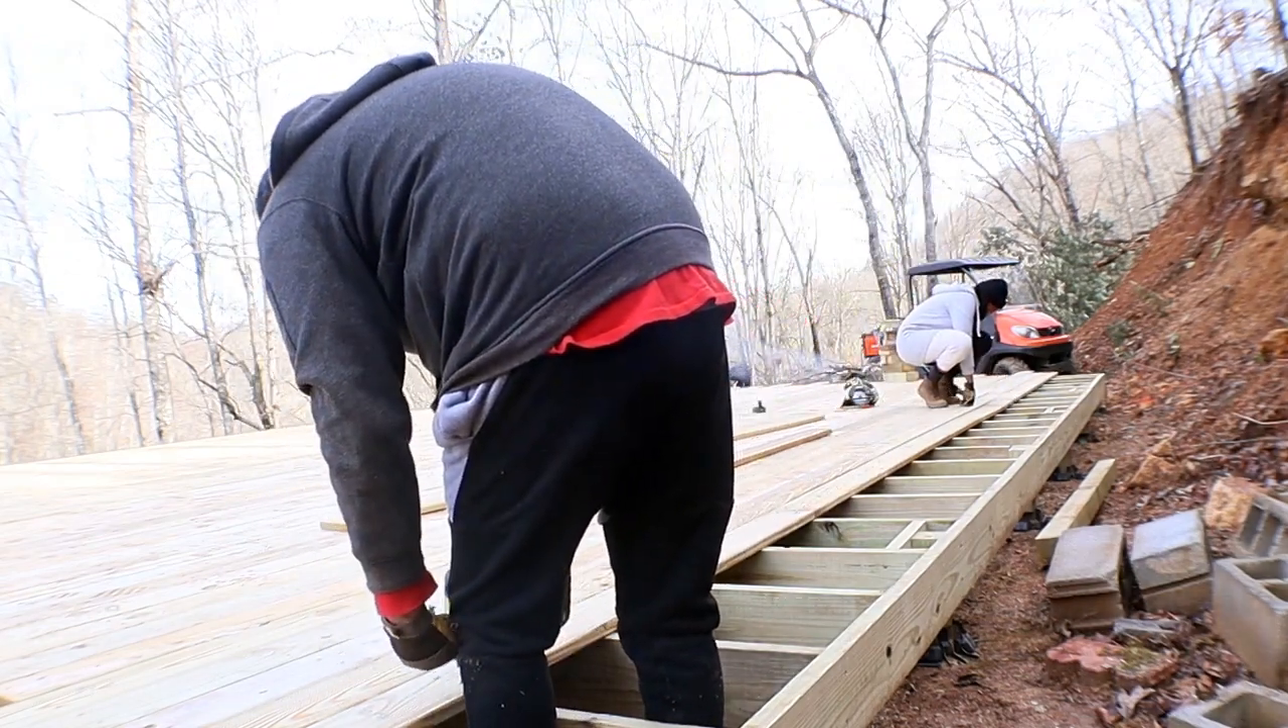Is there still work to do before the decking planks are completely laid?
Yes.